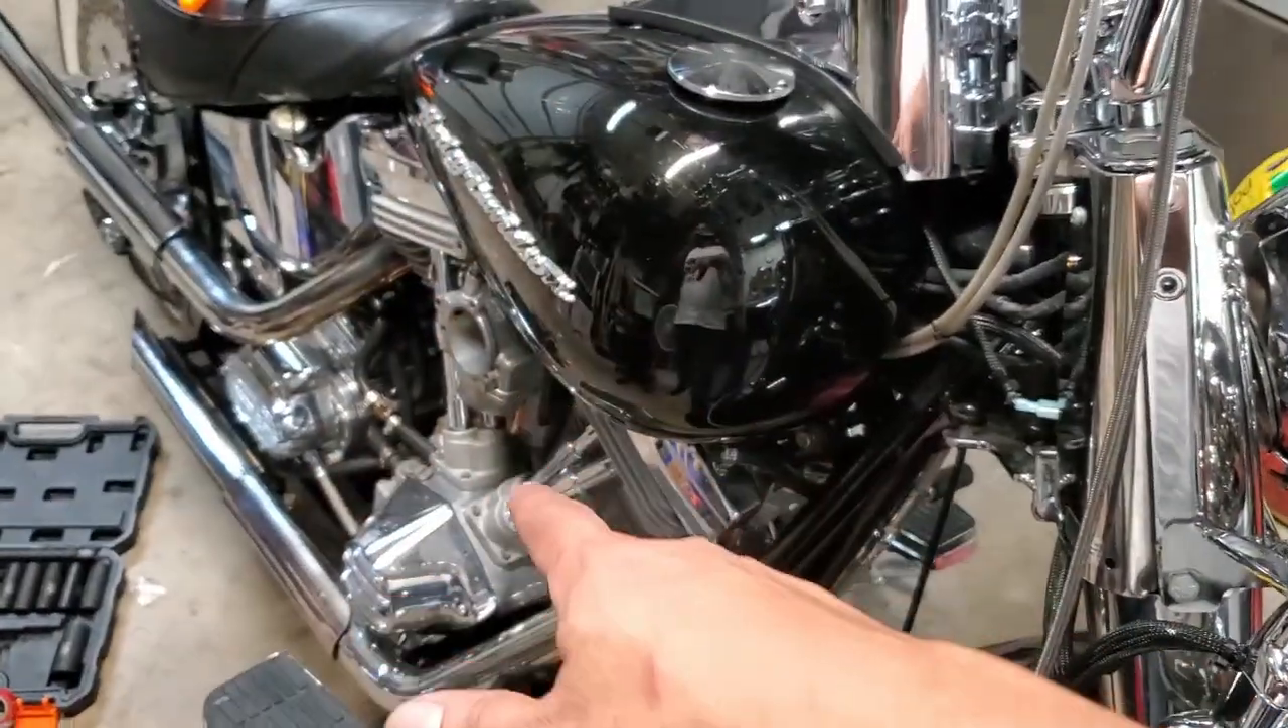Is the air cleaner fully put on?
No.